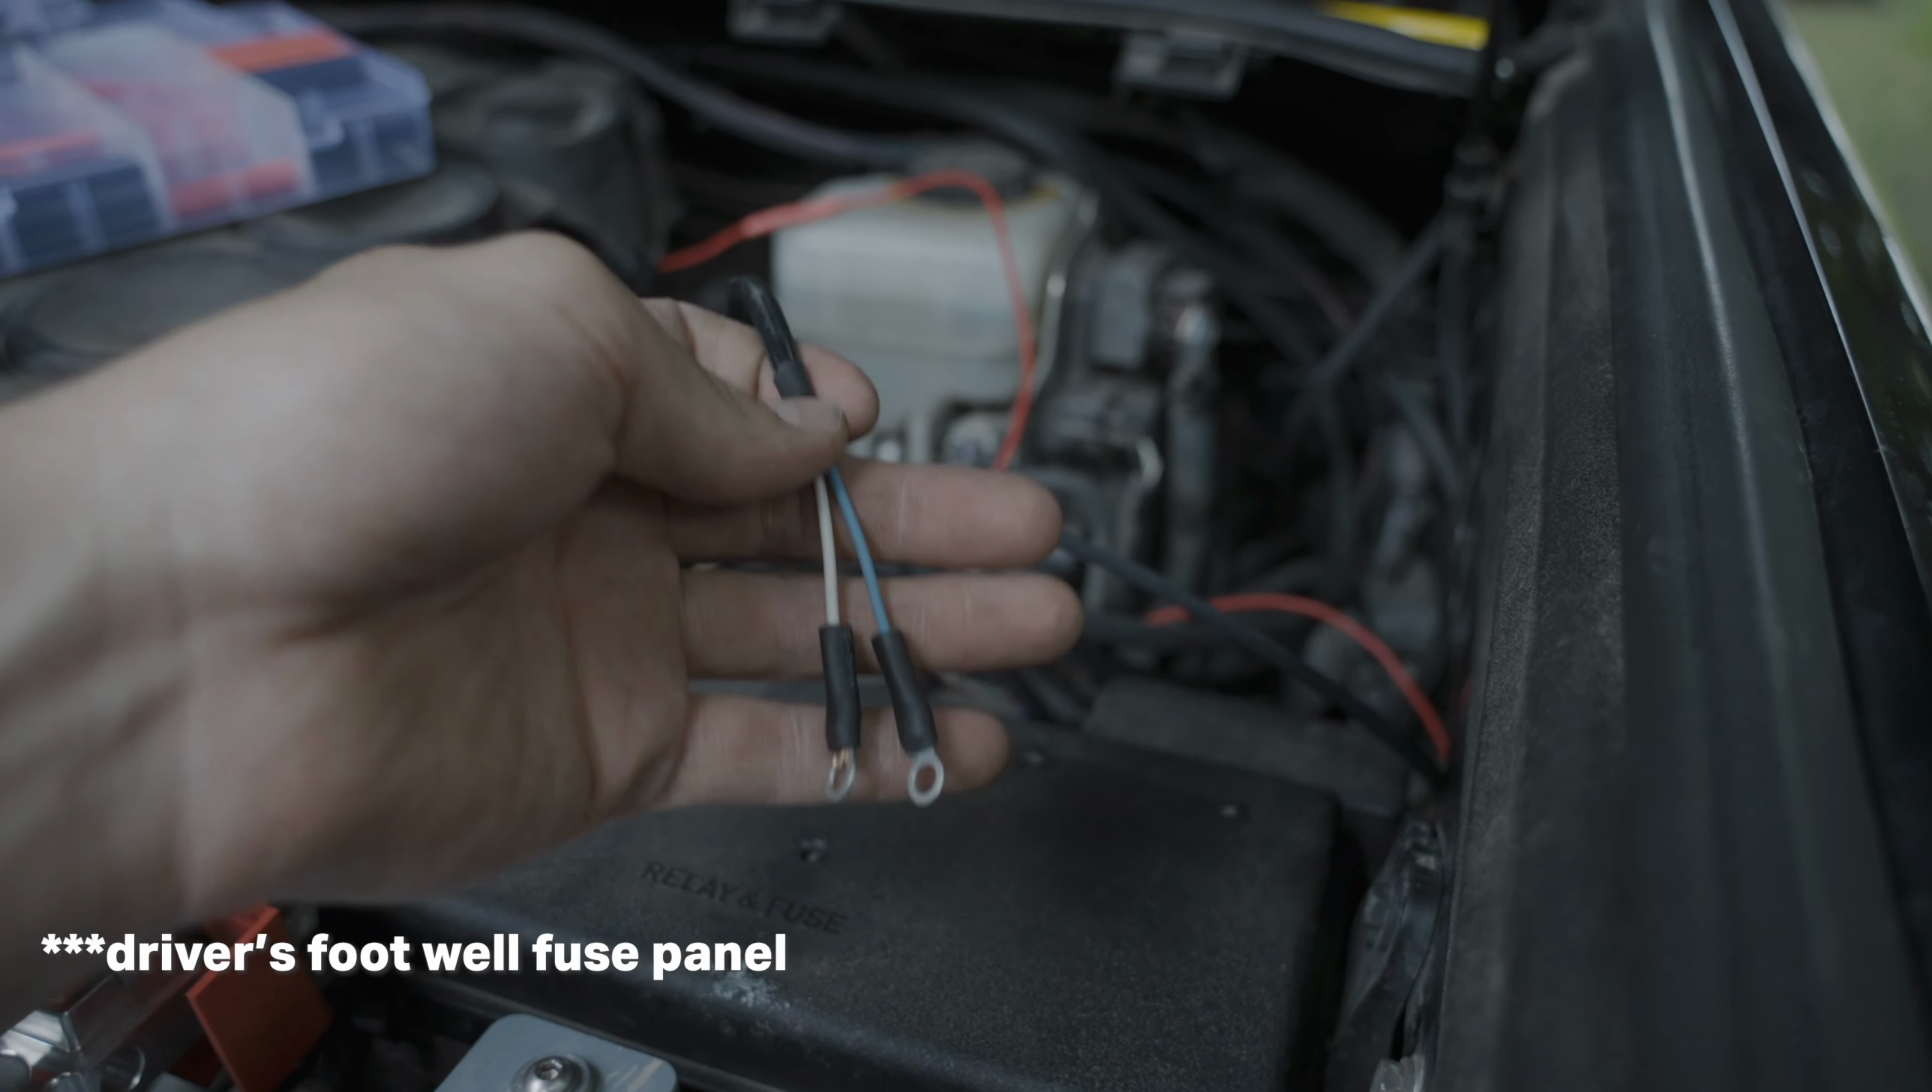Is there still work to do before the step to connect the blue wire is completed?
Yes.